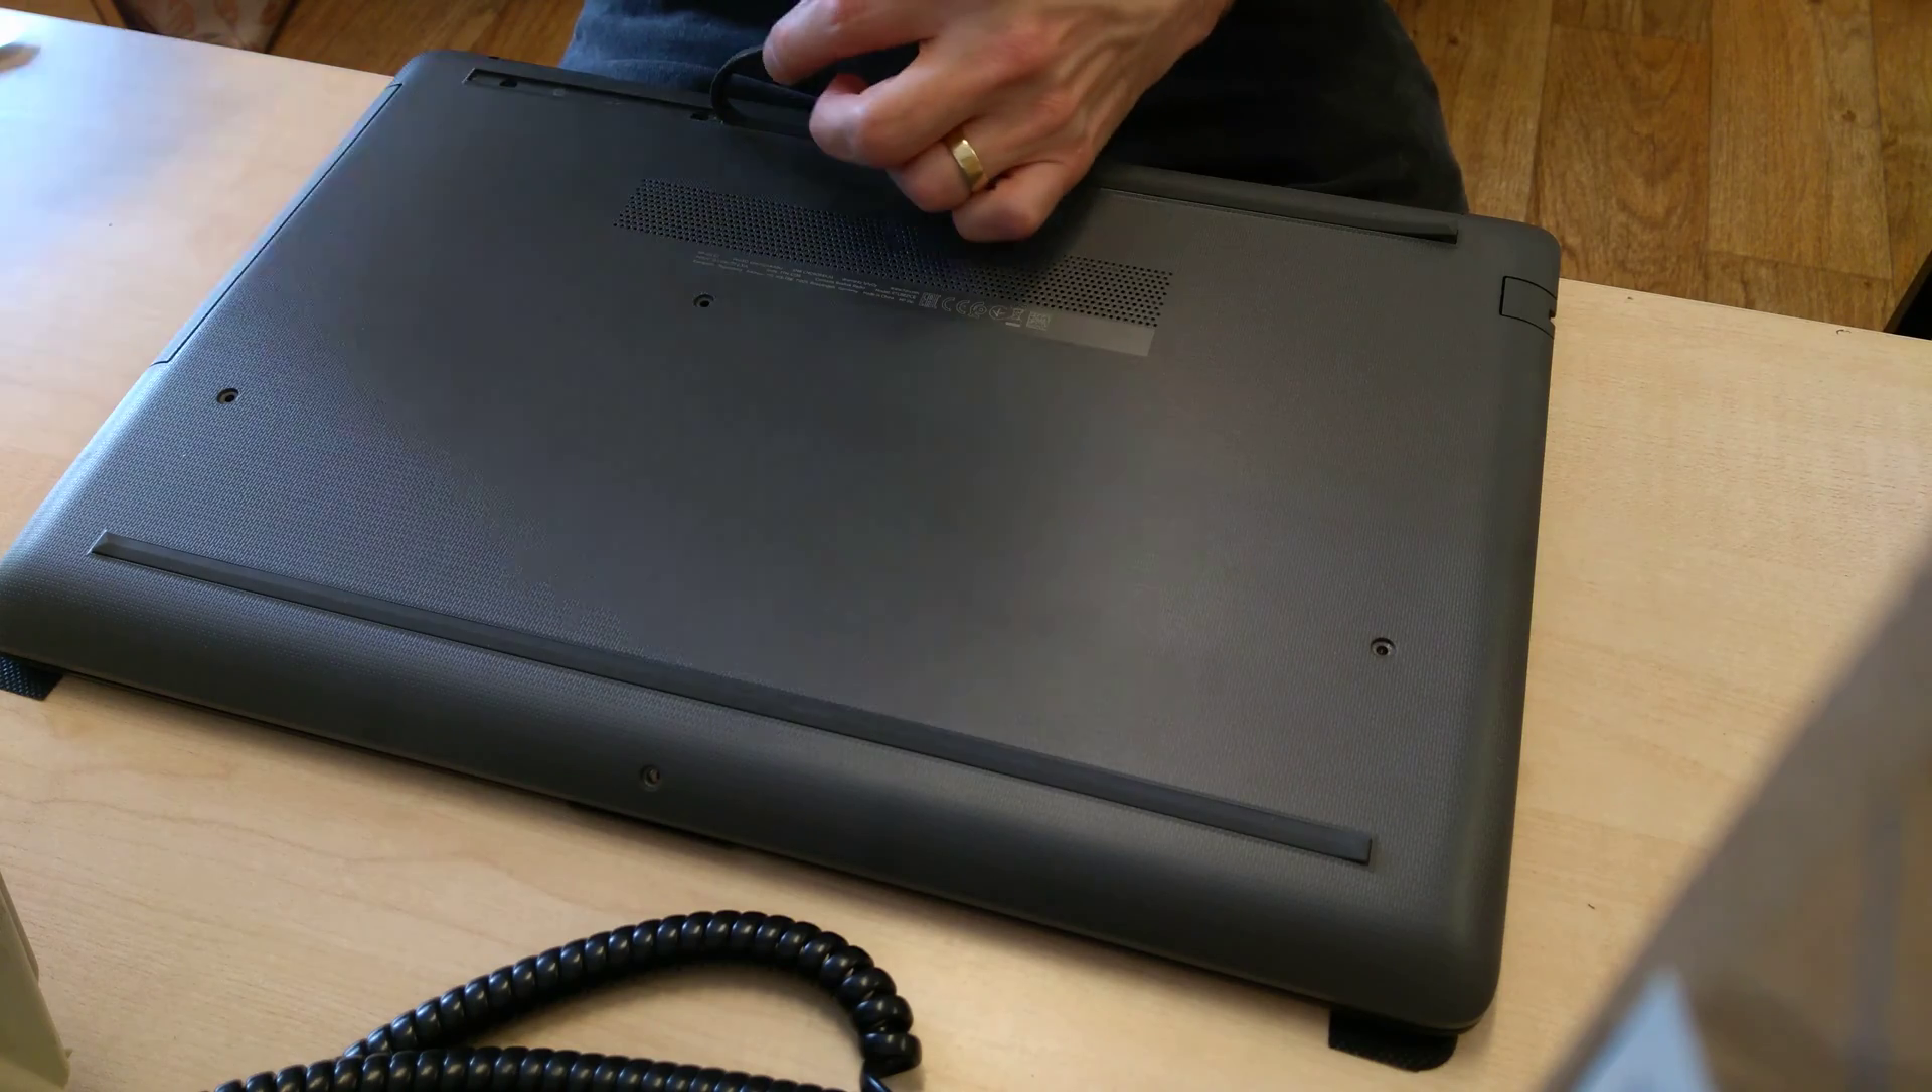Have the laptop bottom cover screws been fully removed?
No.